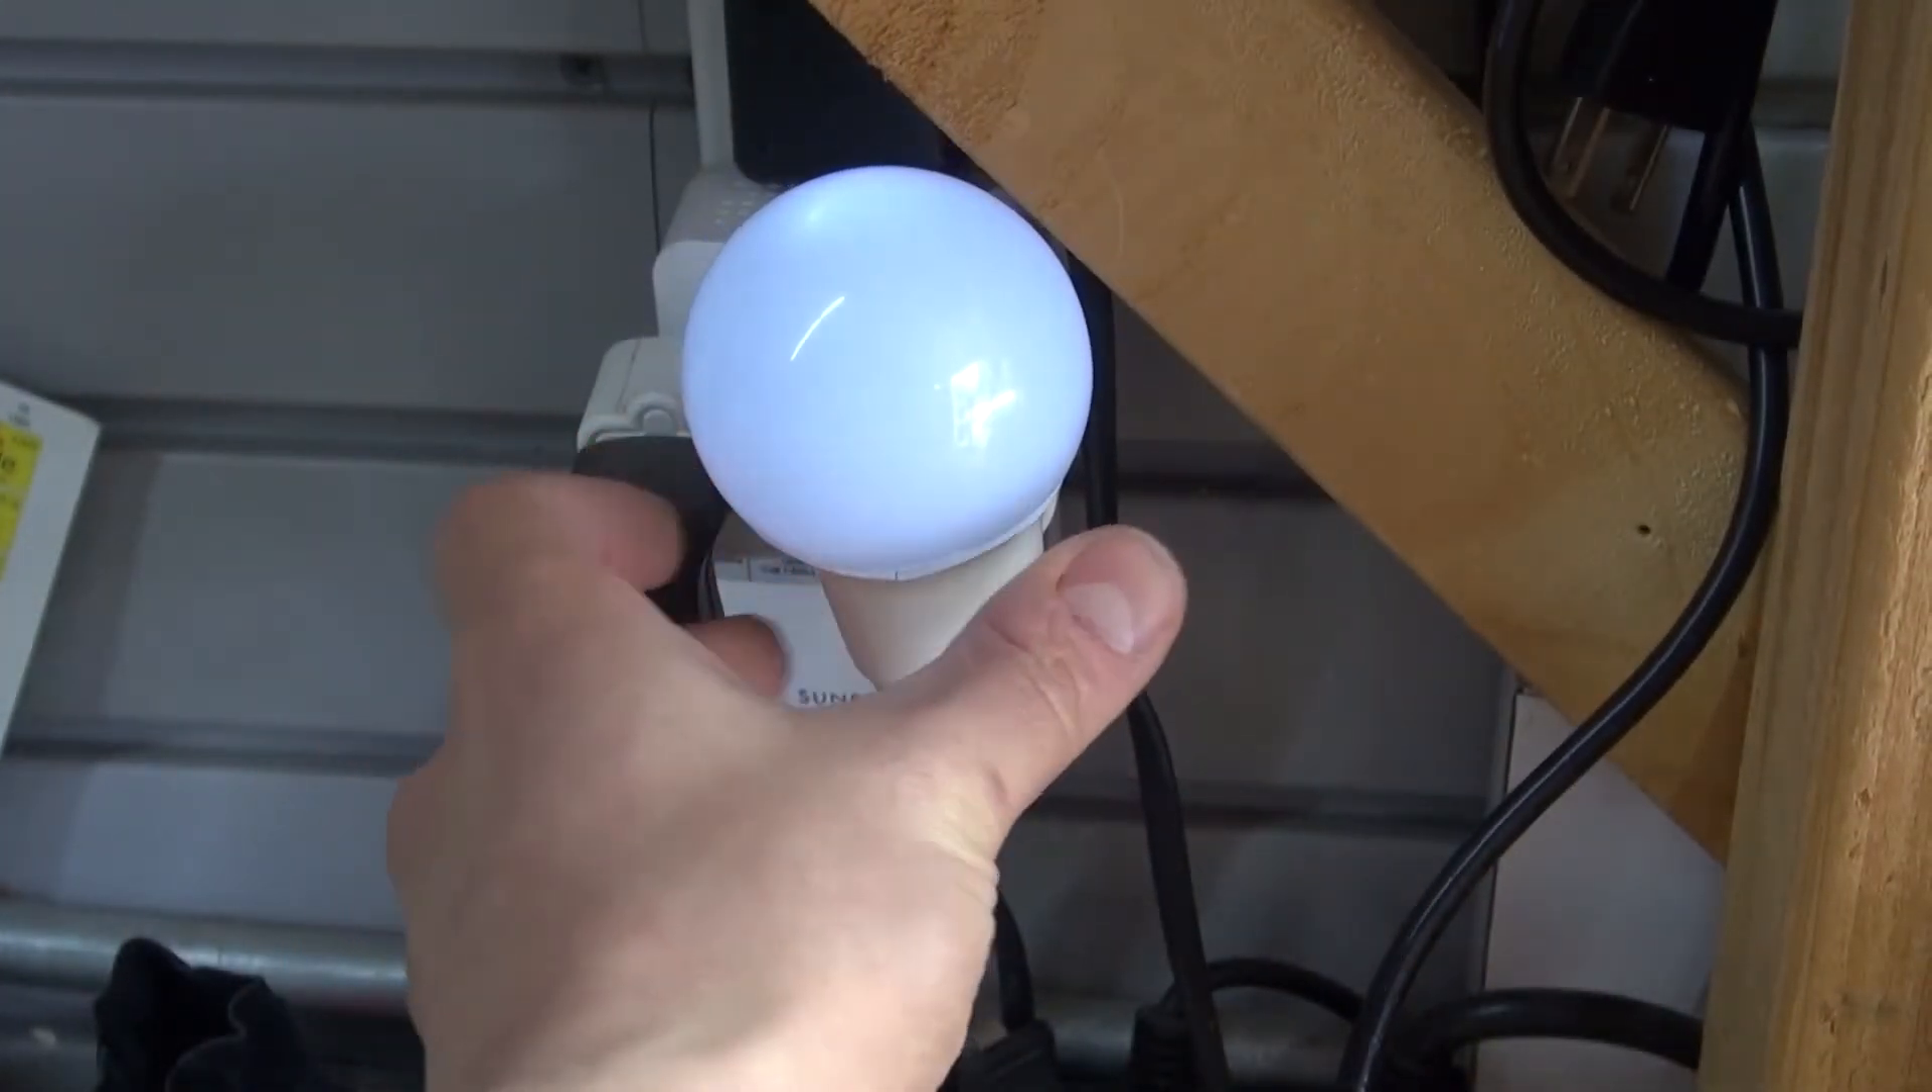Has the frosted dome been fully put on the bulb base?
Yes.